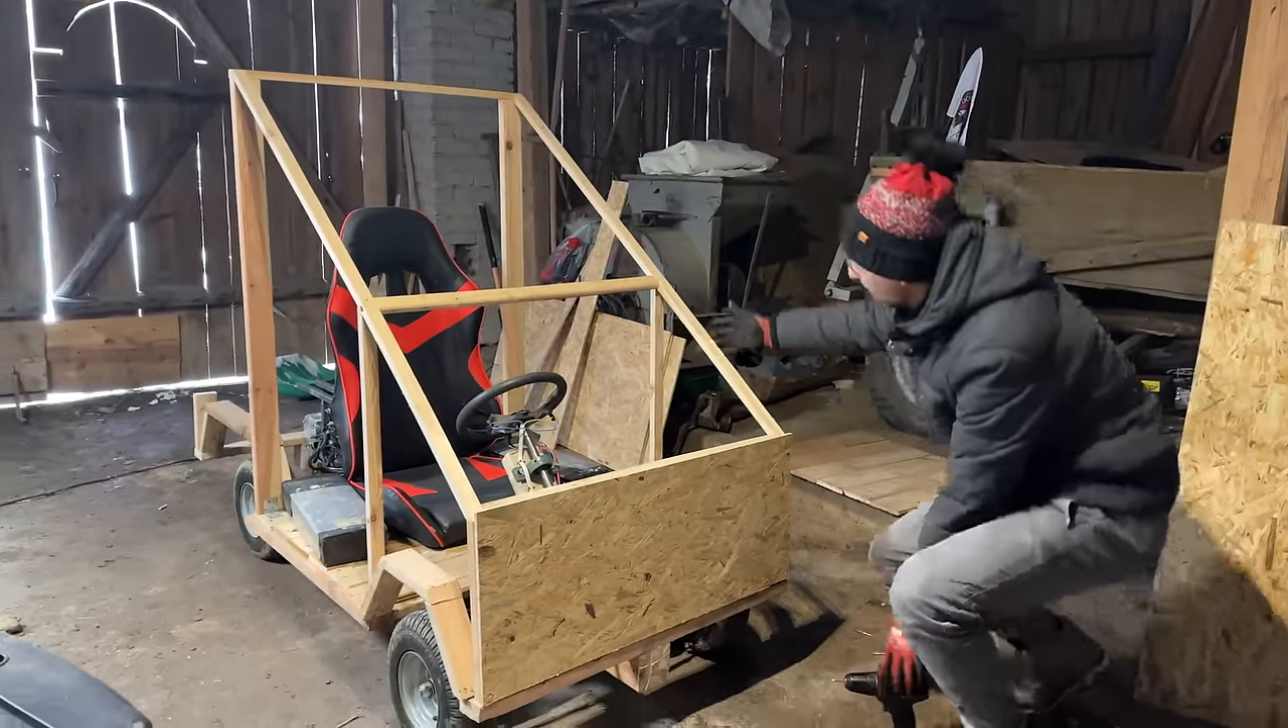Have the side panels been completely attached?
No.